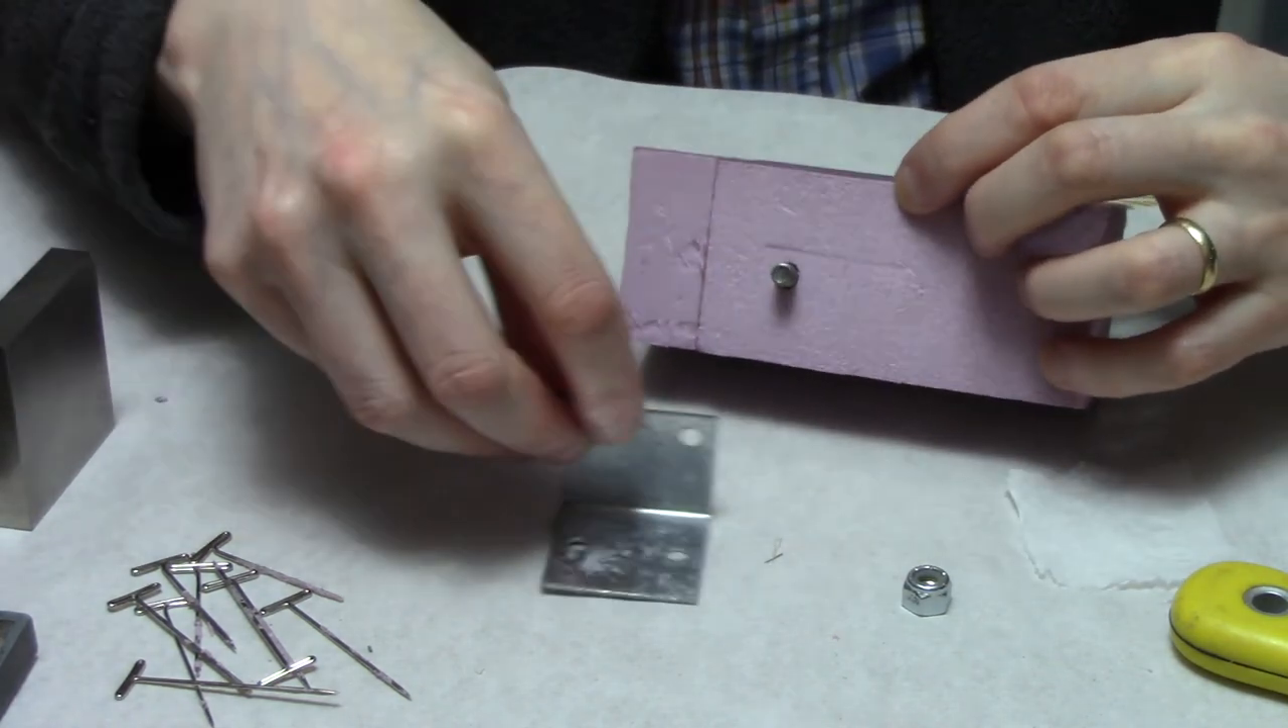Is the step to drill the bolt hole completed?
Yes.